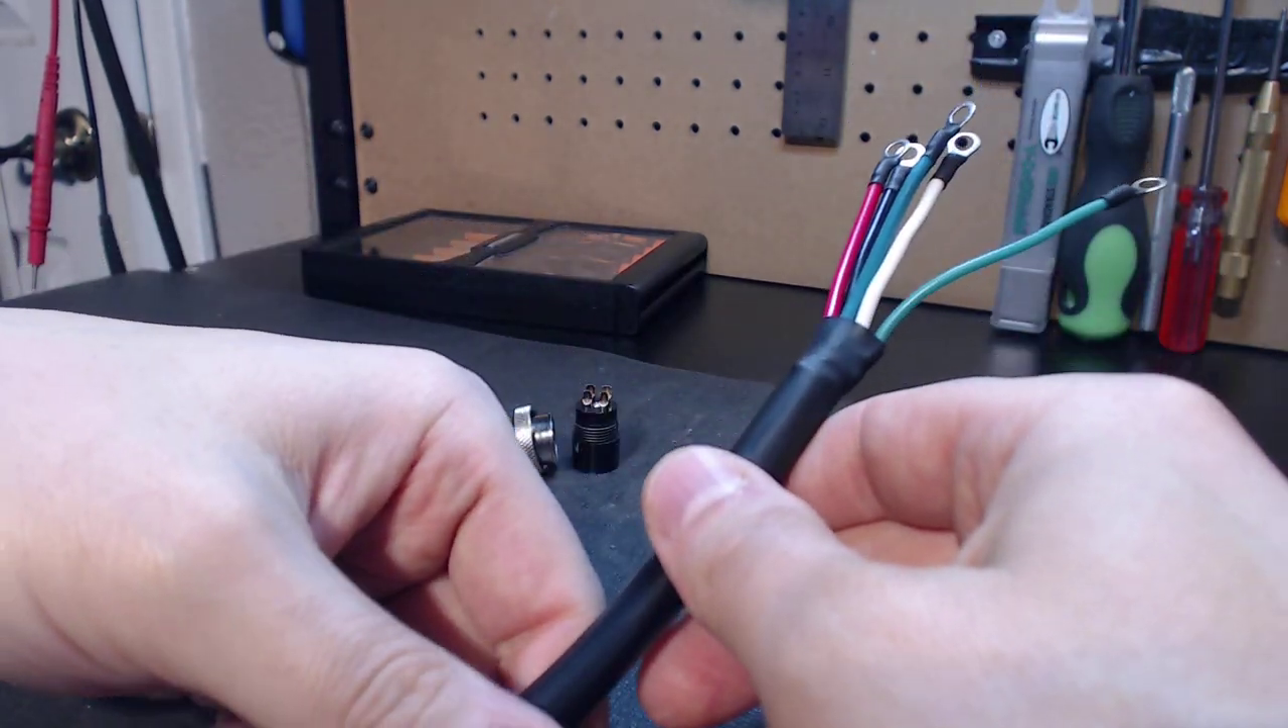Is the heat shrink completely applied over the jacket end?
Yes.